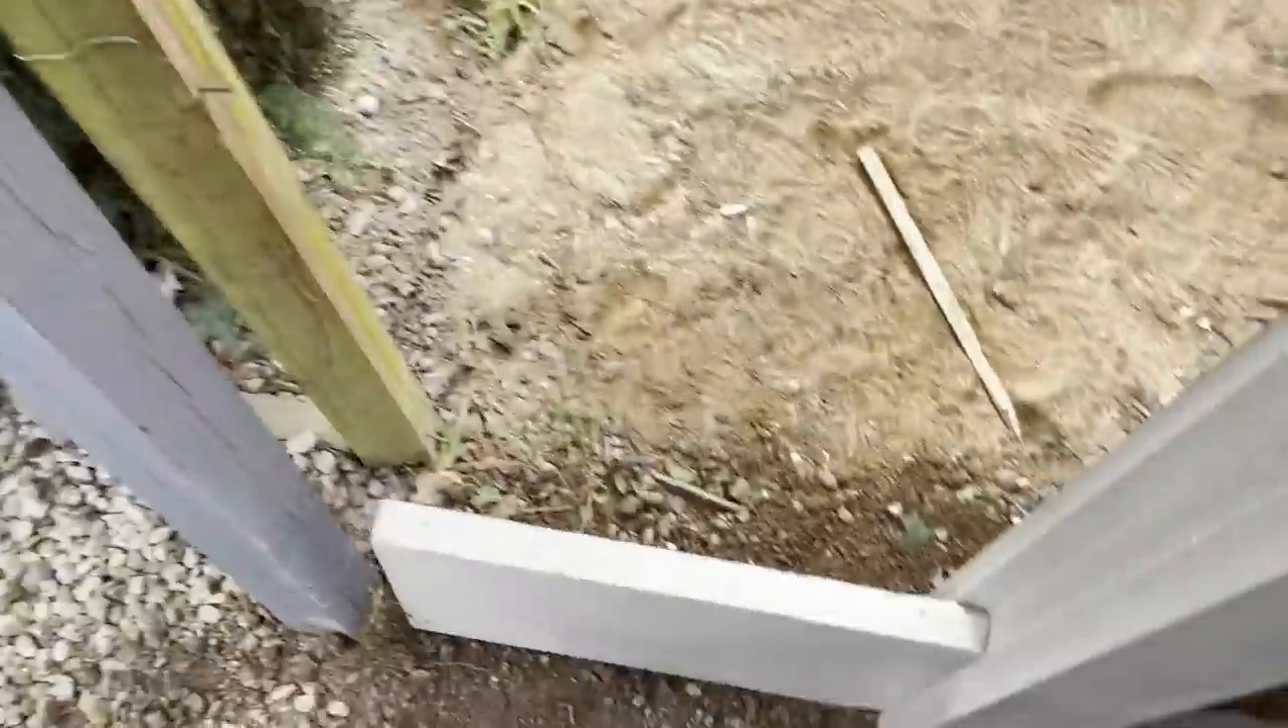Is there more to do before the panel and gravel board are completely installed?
Yes.